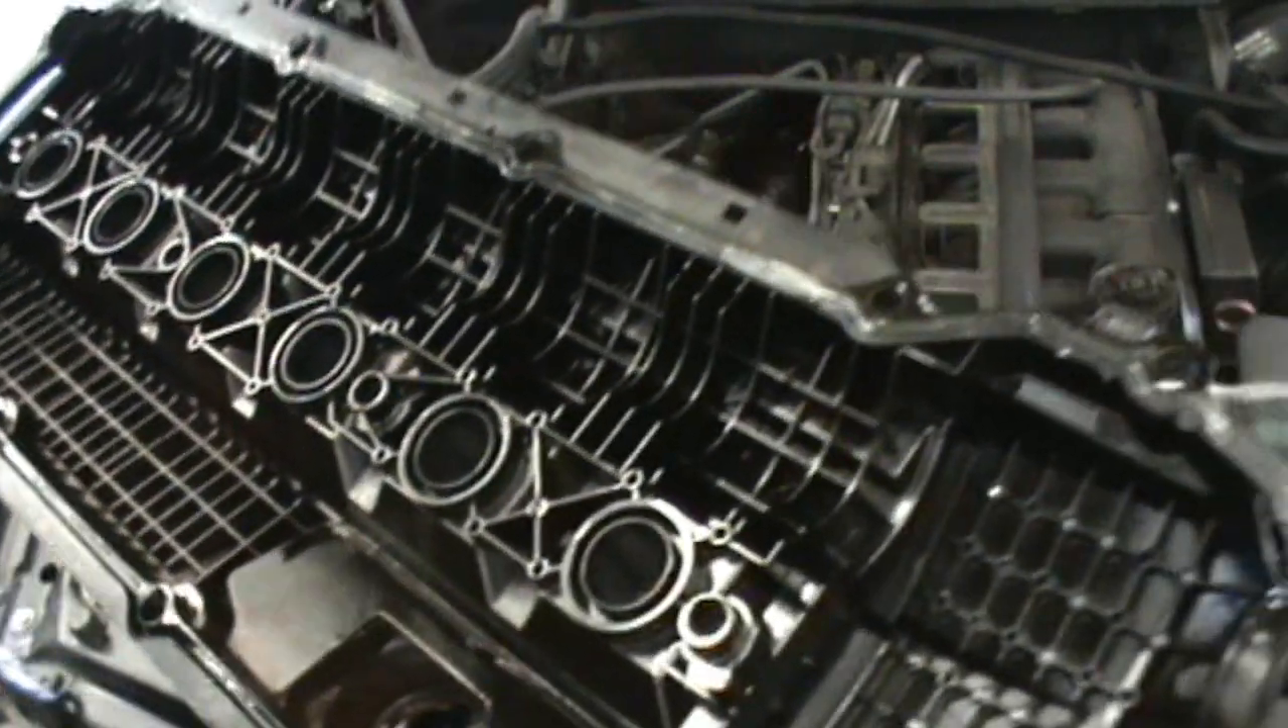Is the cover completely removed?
Yes.